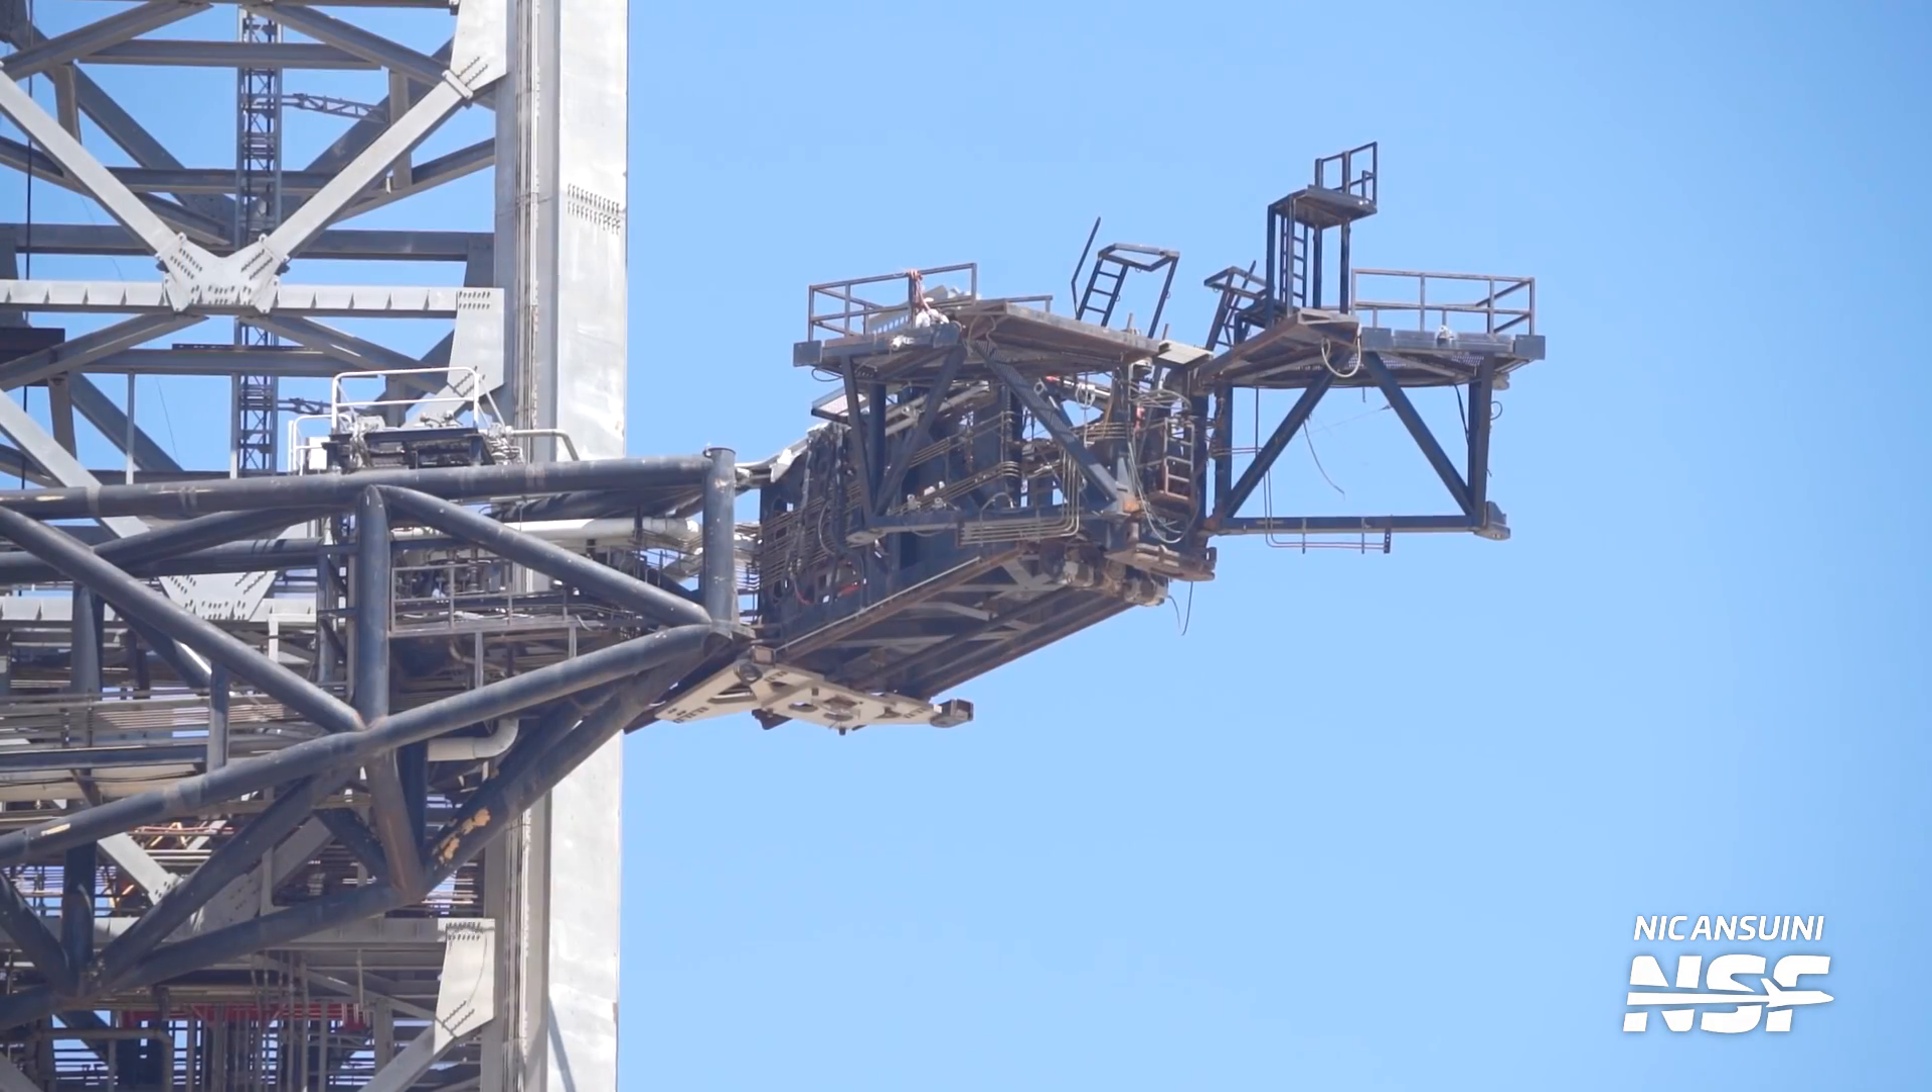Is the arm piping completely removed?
No.